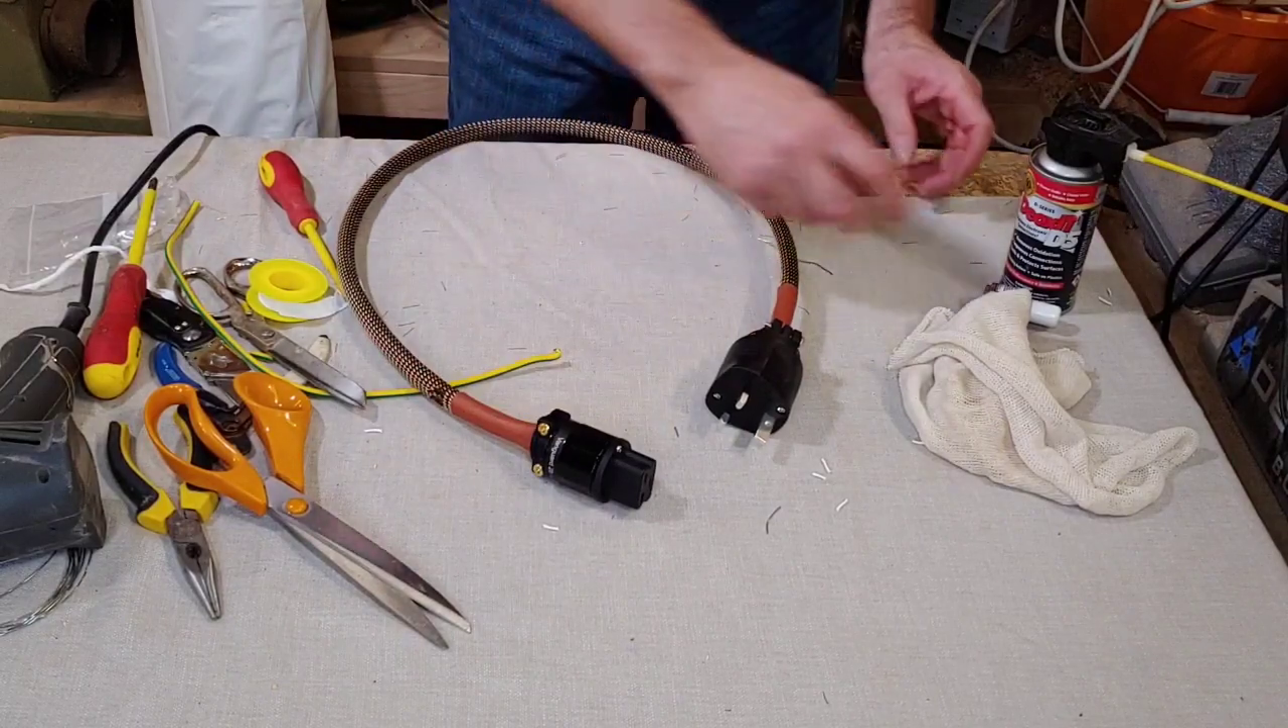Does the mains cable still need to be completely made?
No.